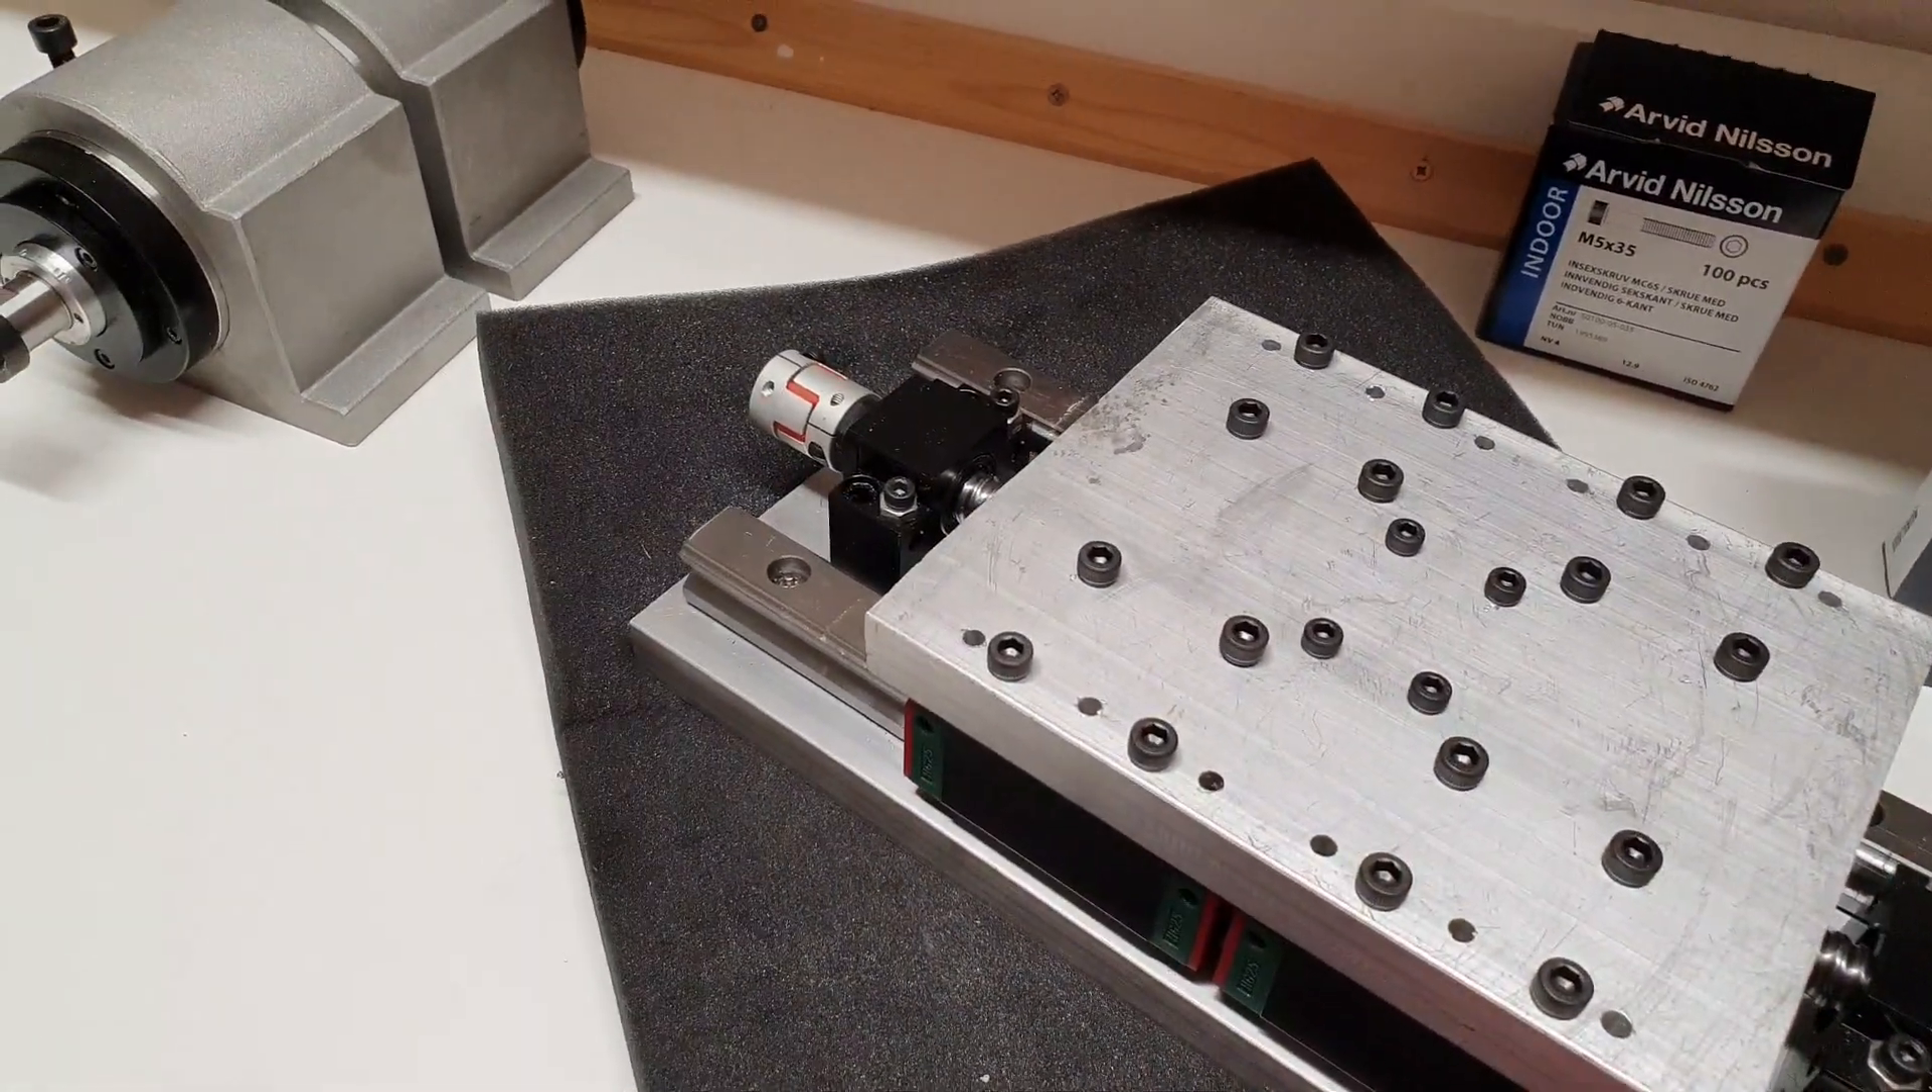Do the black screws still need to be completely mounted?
No.